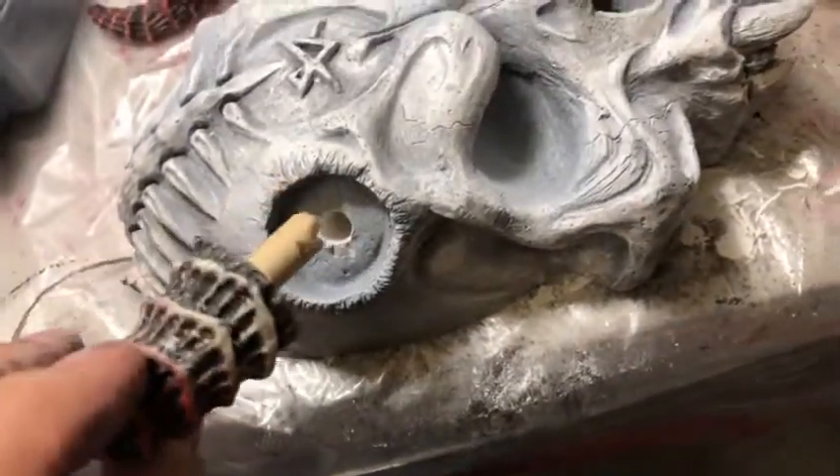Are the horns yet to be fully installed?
Yes.